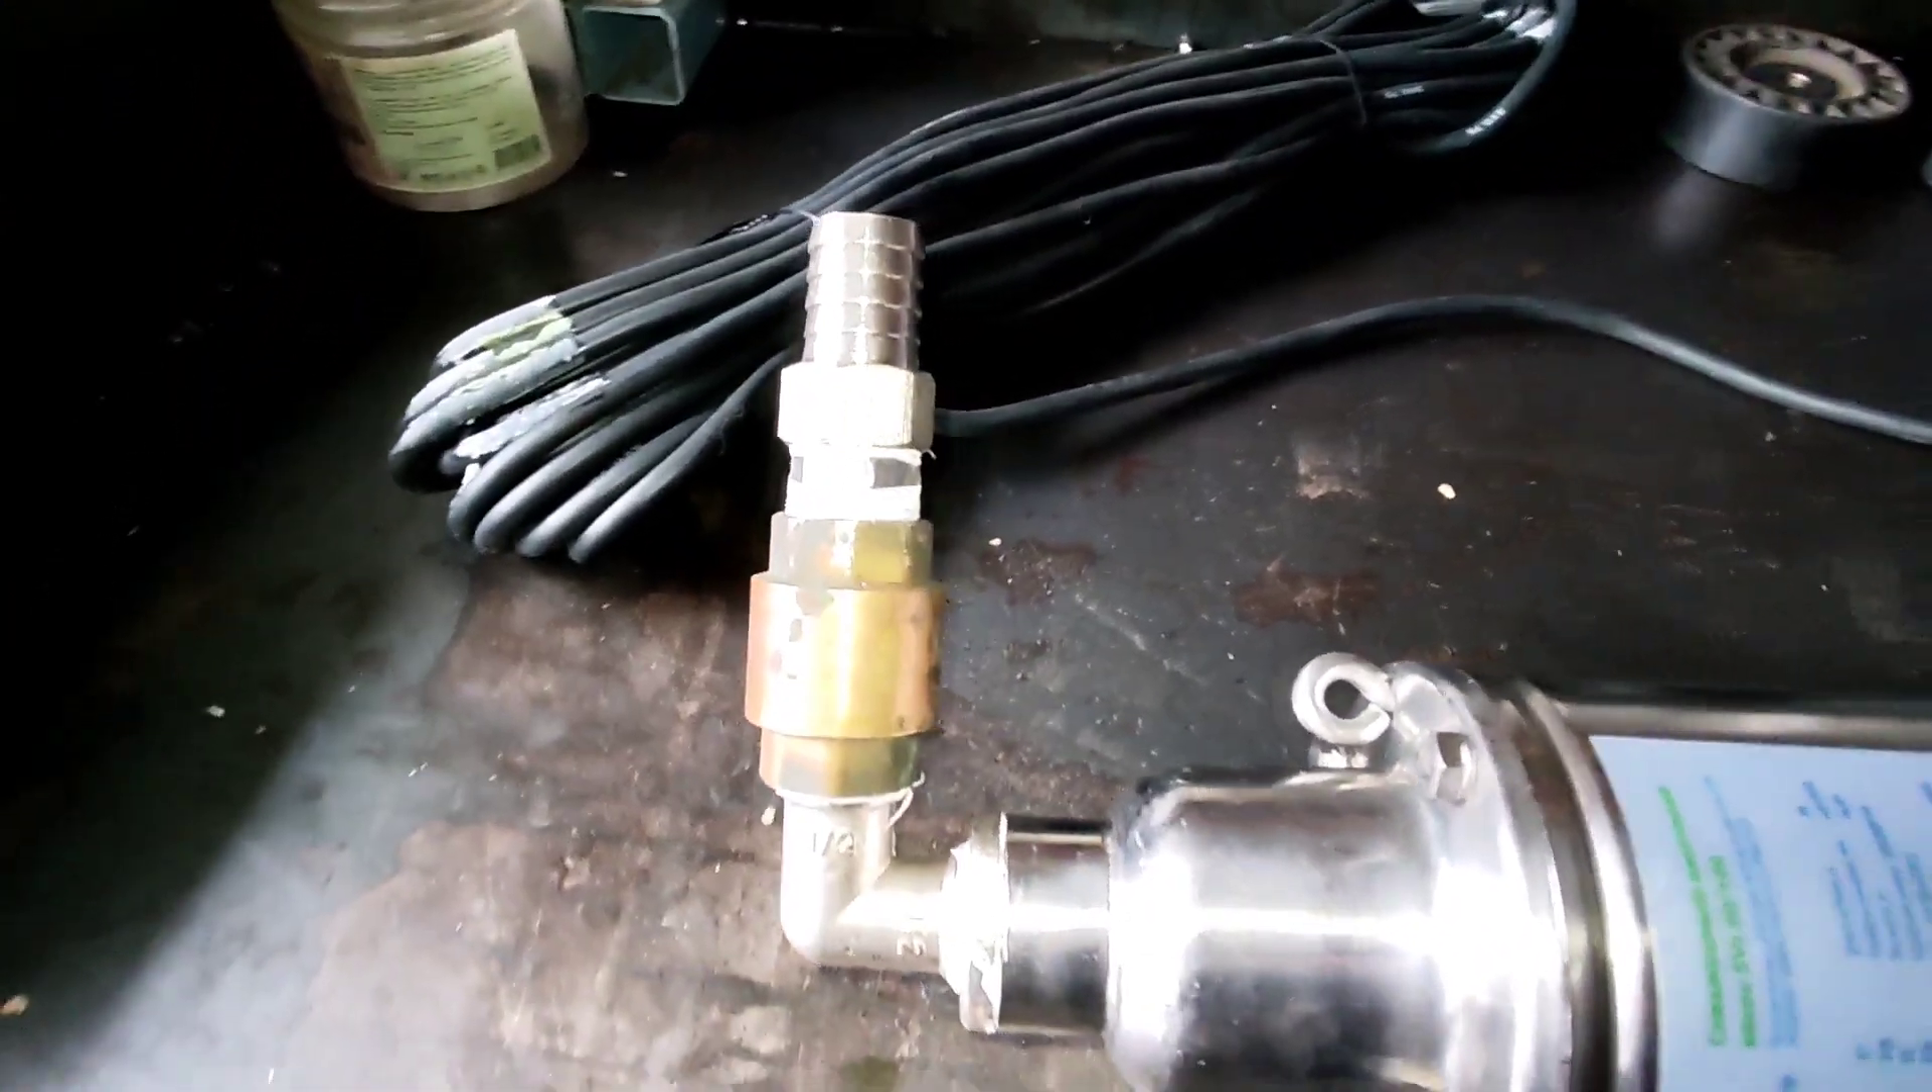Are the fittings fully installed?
Yes.